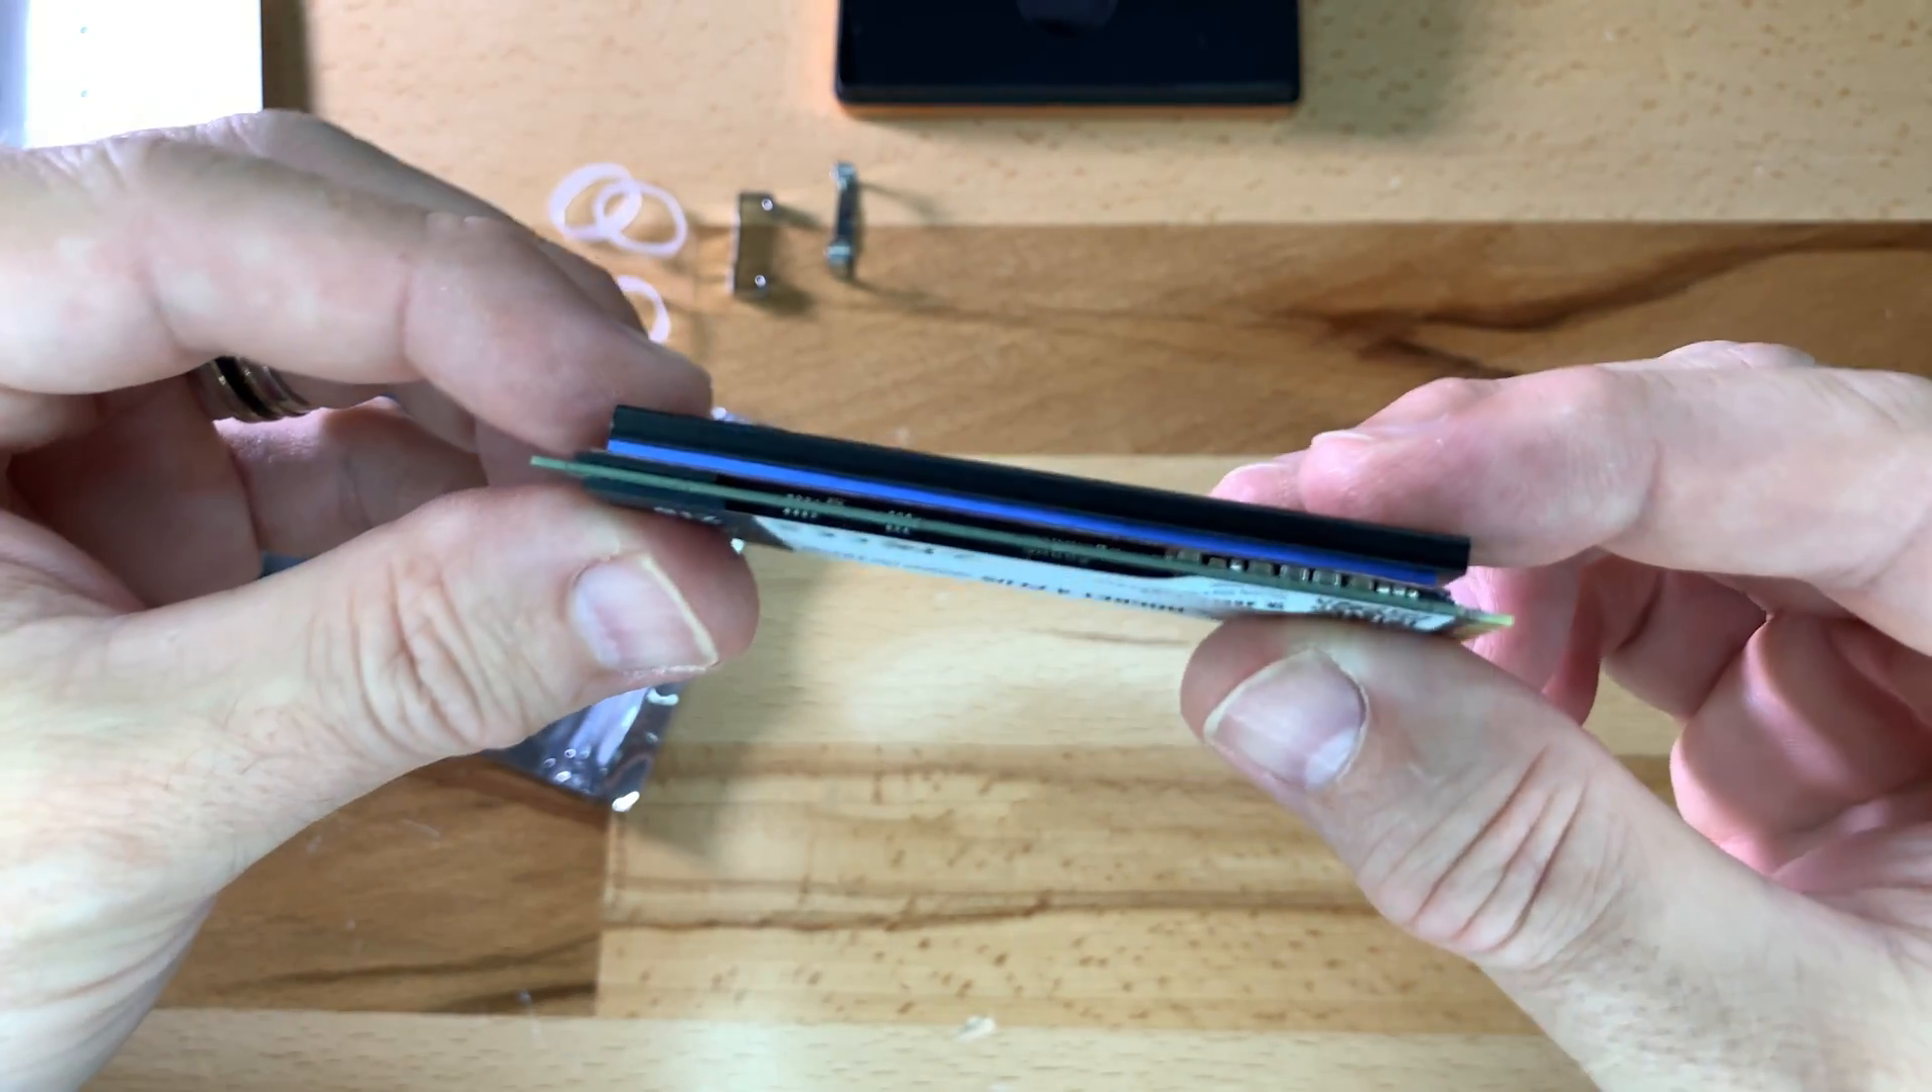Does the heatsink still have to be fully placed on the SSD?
No.